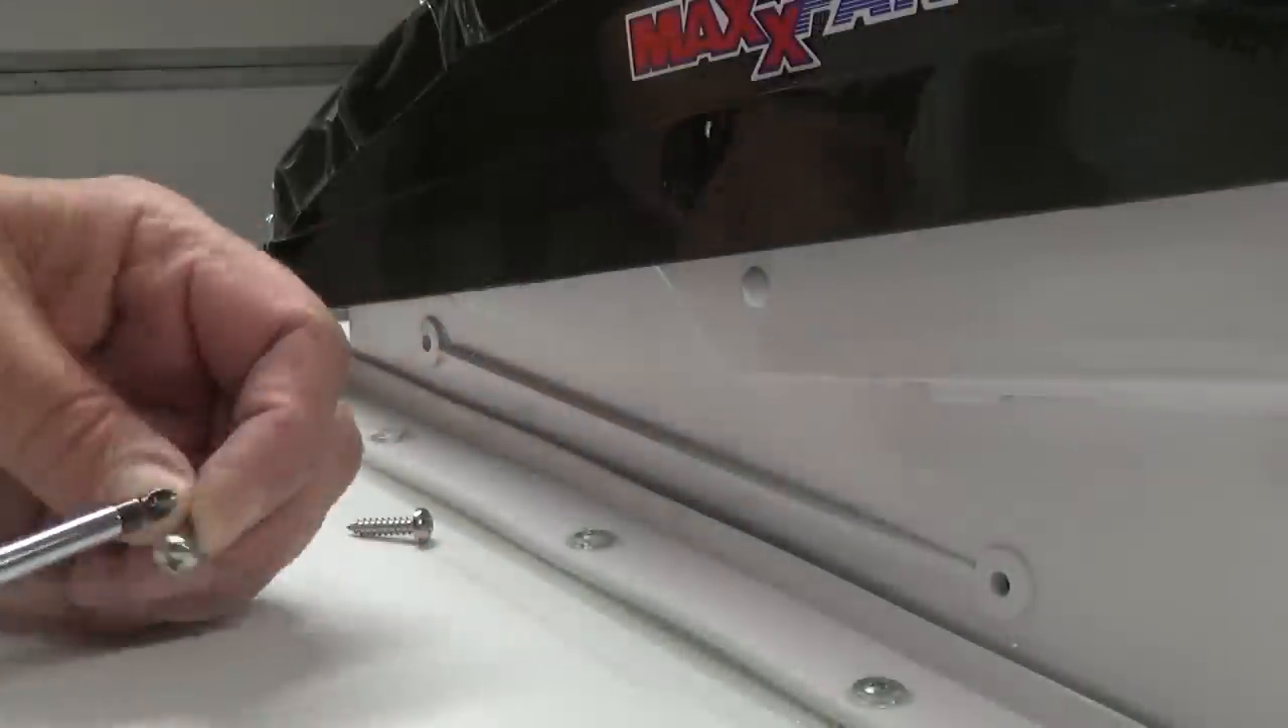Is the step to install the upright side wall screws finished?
No.